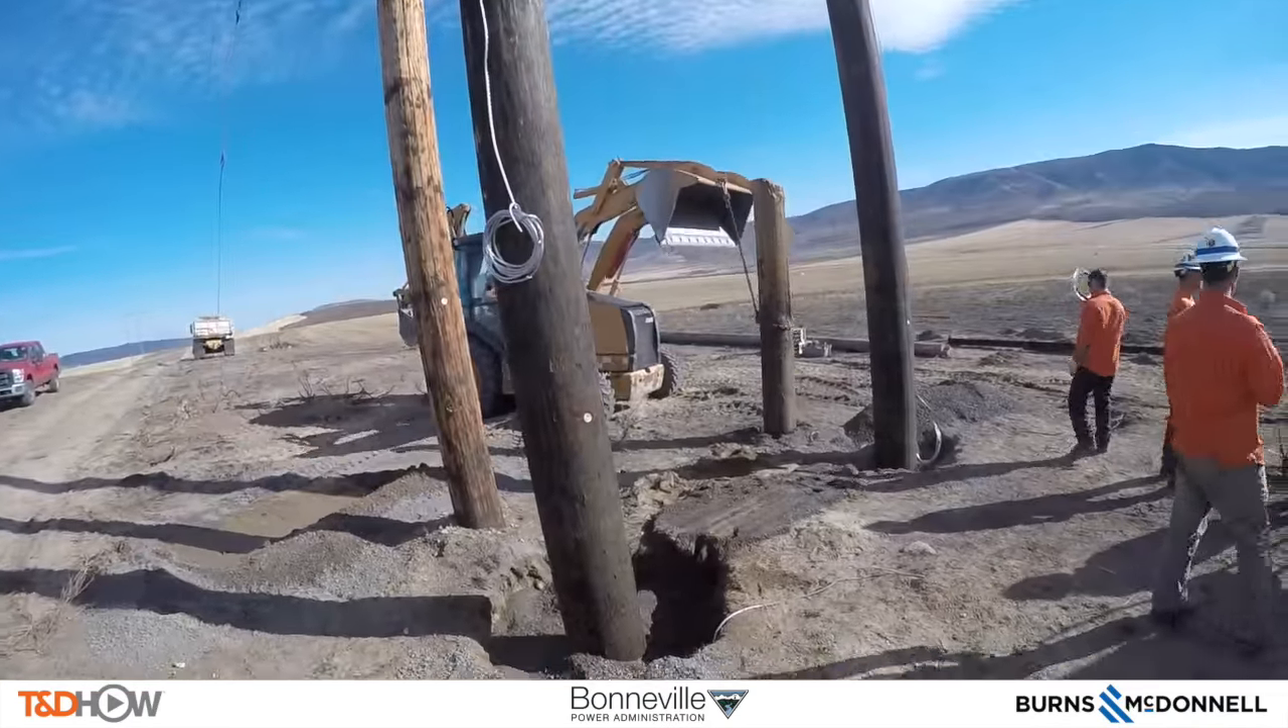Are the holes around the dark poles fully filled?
No.